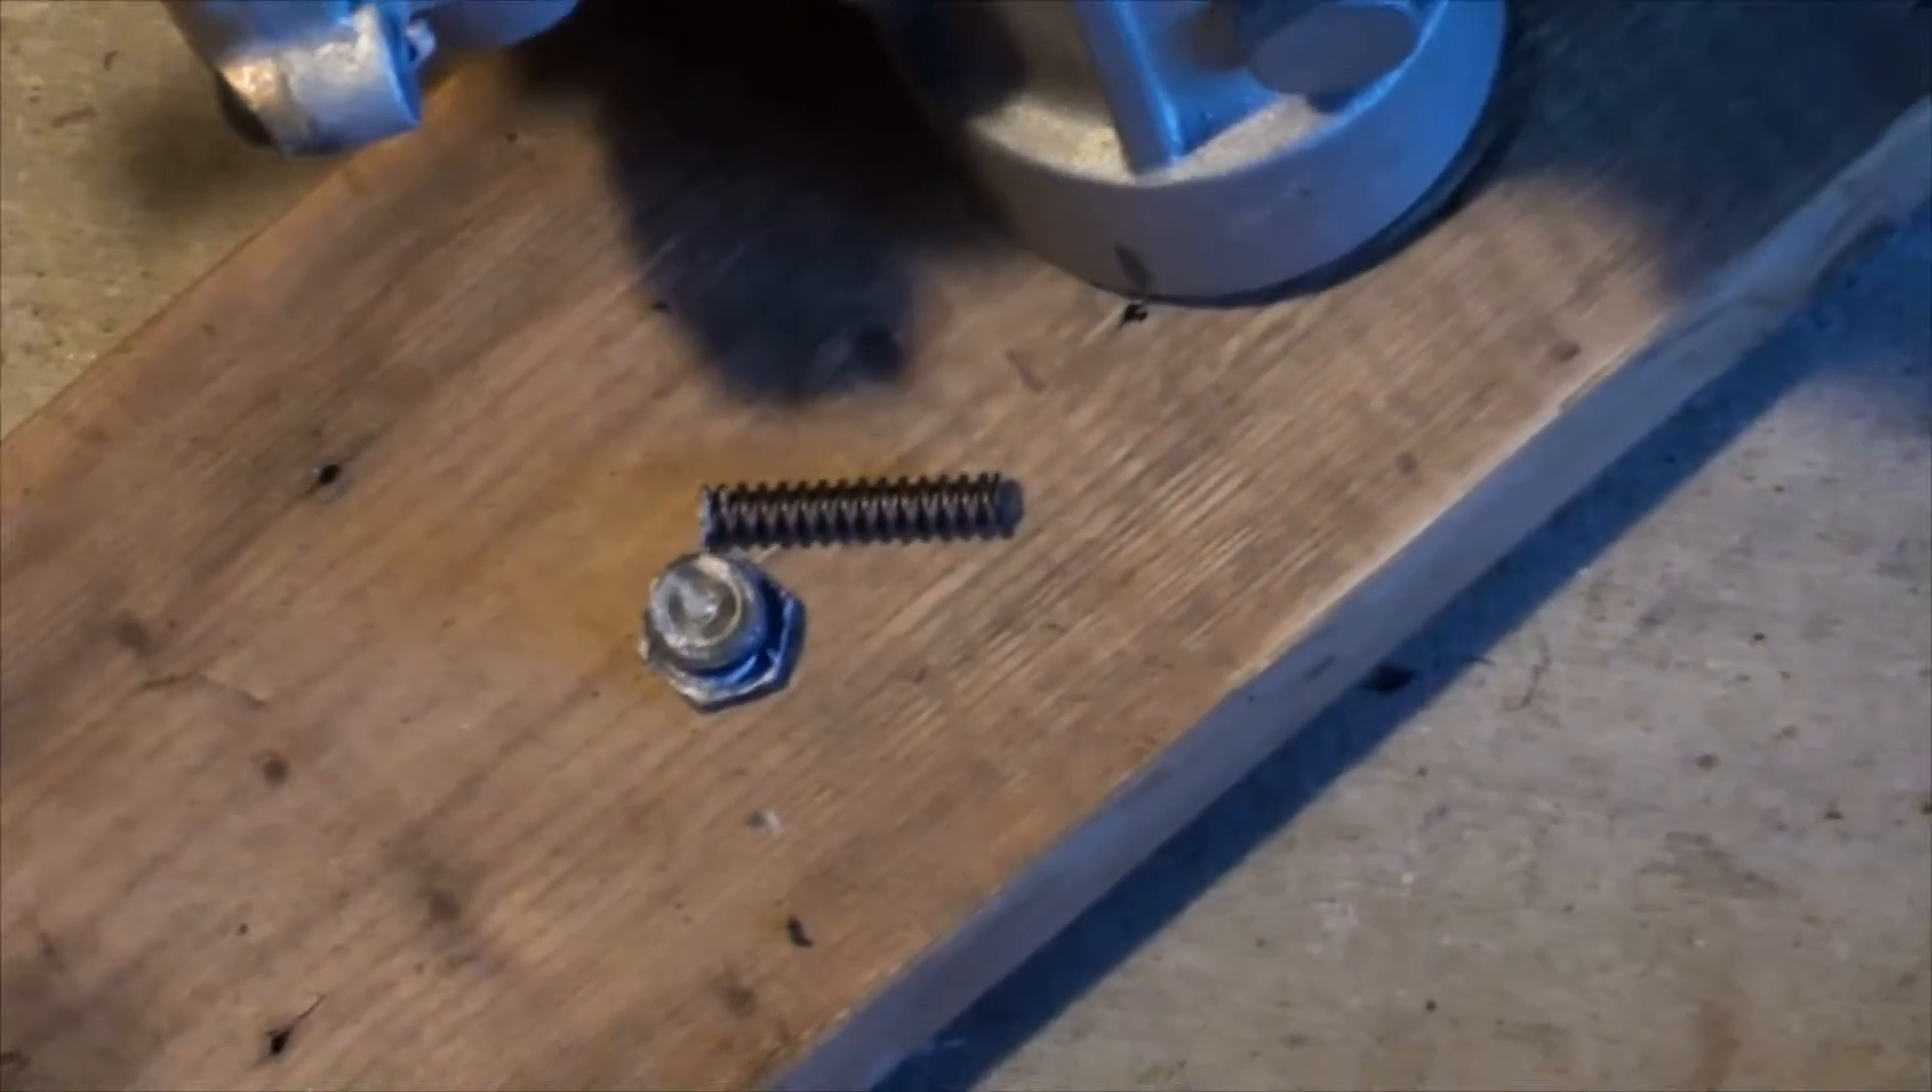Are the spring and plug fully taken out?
Yes.